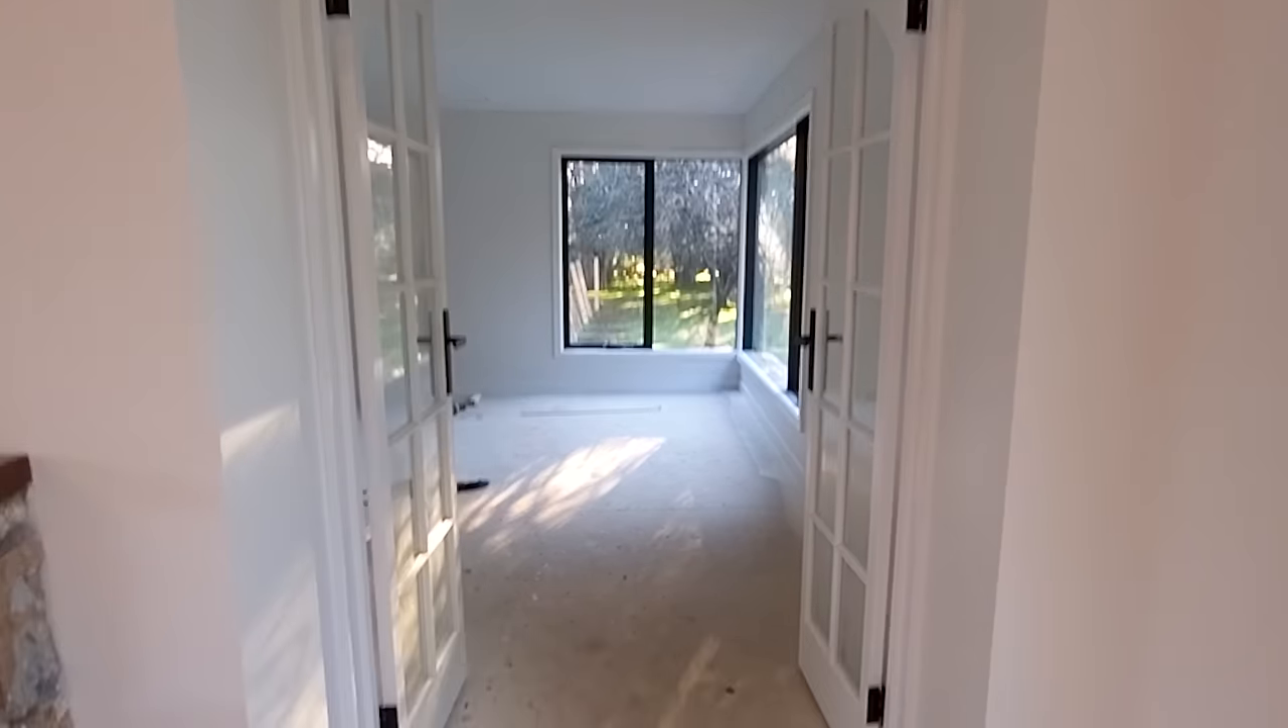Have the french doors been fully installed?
Yes.